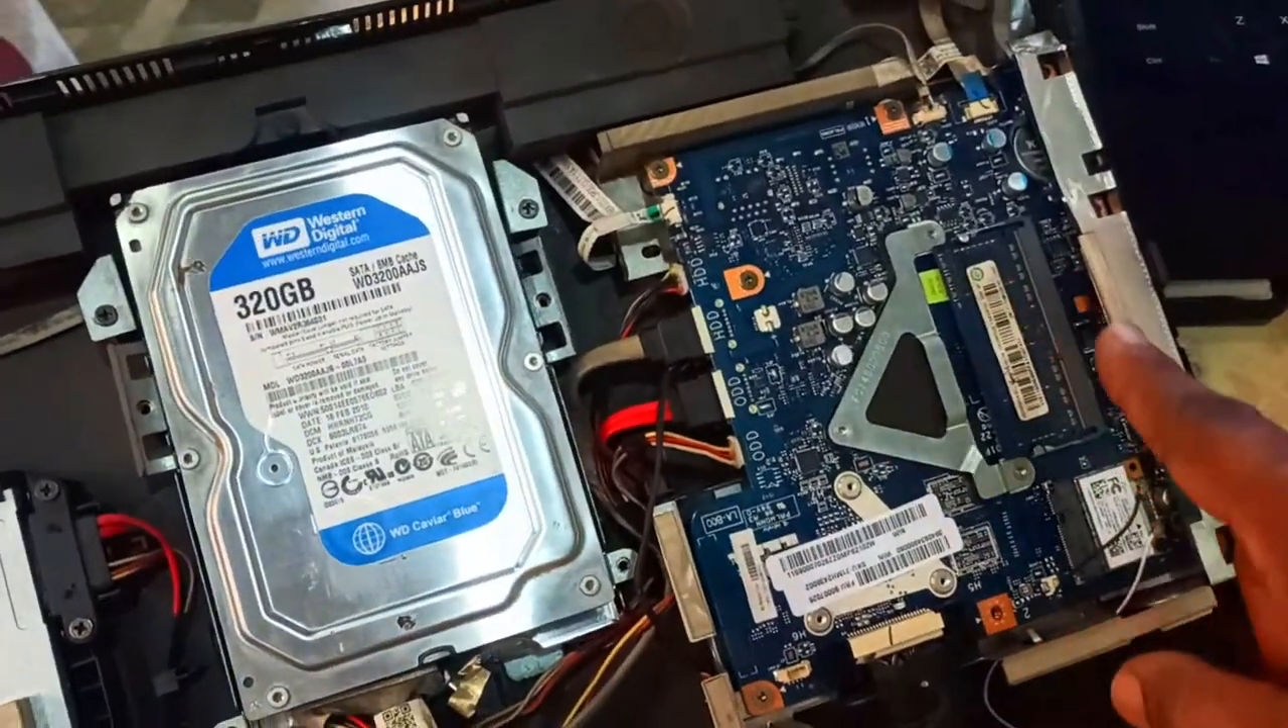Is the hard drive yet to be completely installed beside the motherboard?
No.